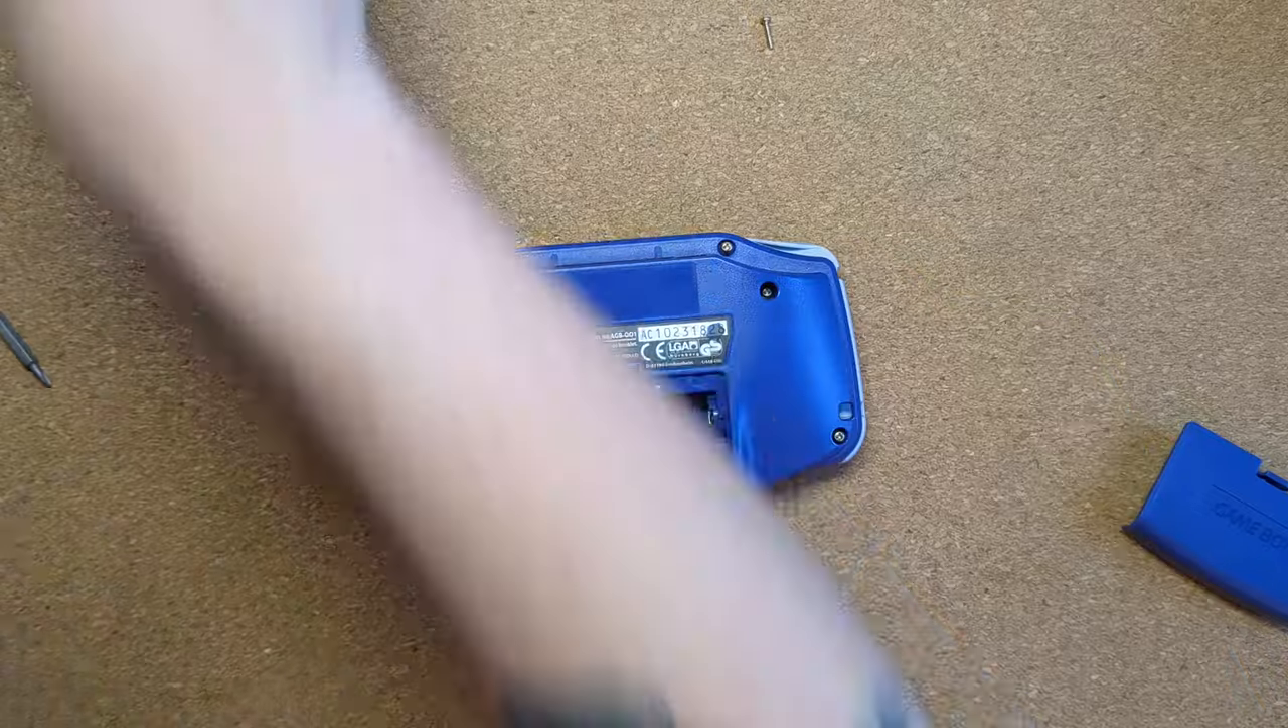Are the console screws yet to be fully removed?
Yes.